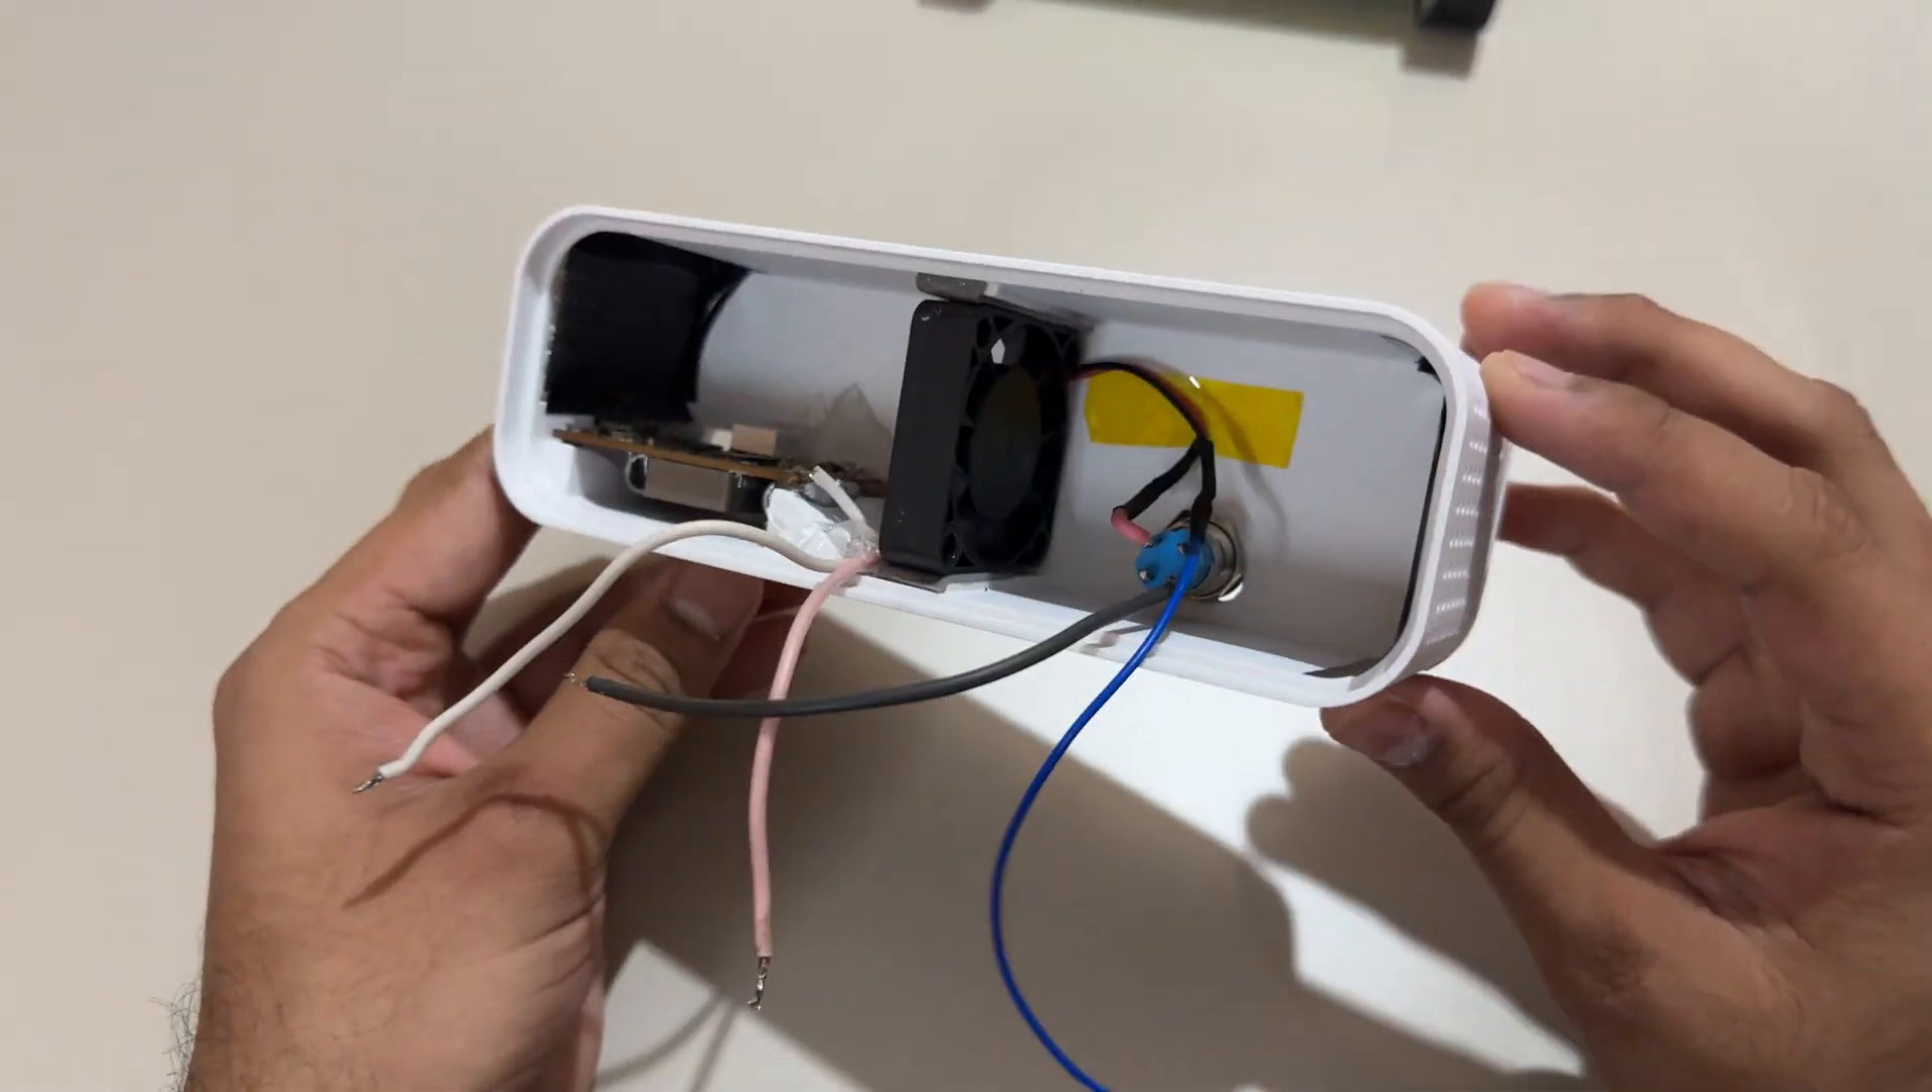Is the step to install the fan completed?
Yes.